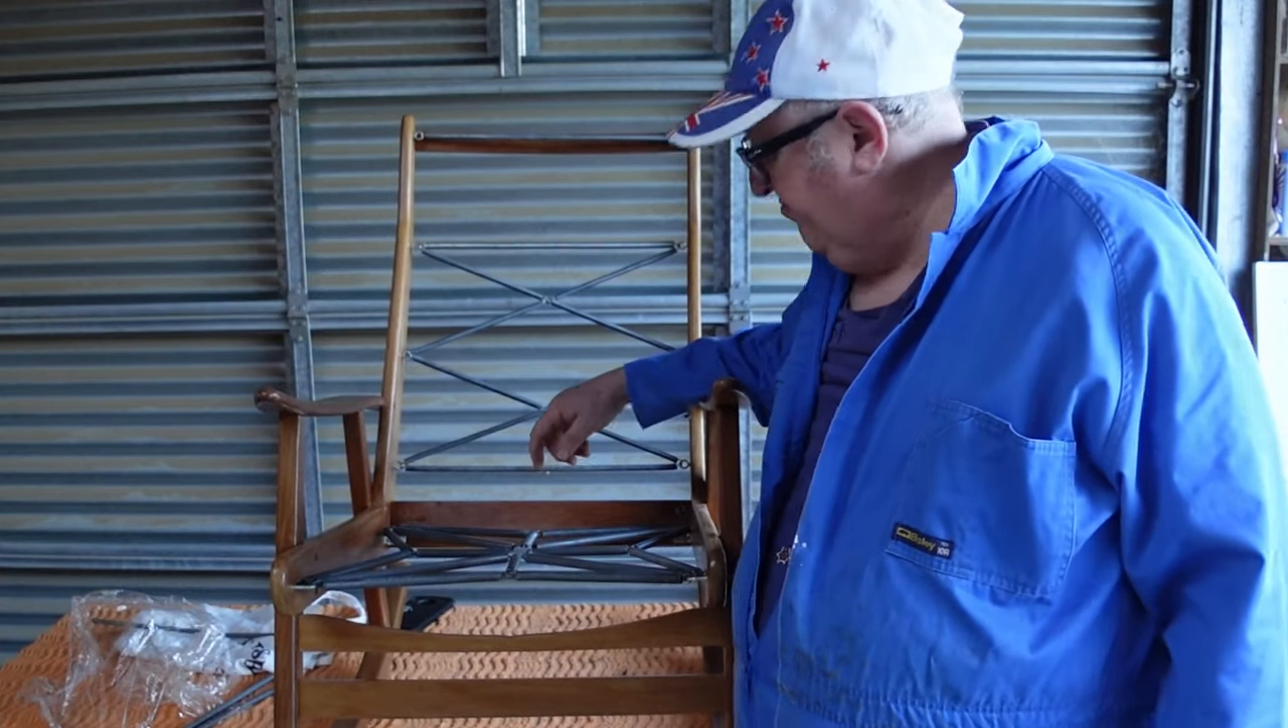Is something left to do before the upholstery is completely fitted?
Yes.